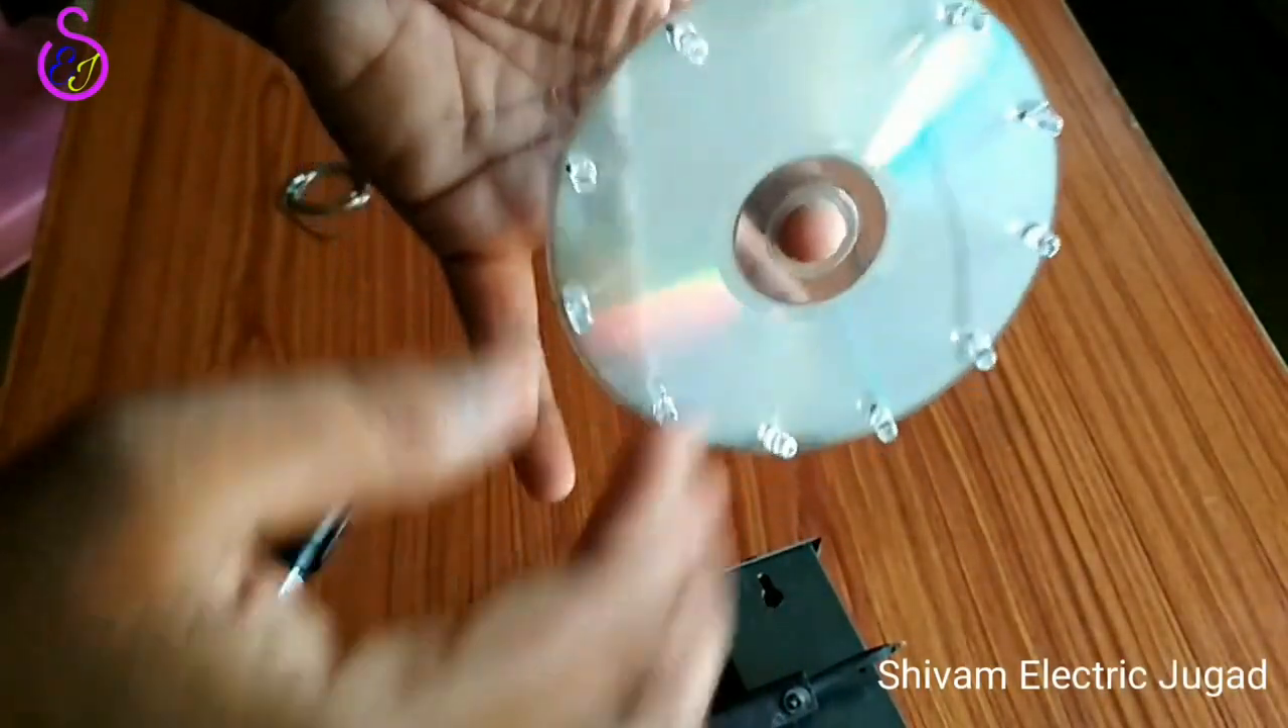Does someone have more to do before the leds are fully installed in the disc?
No.